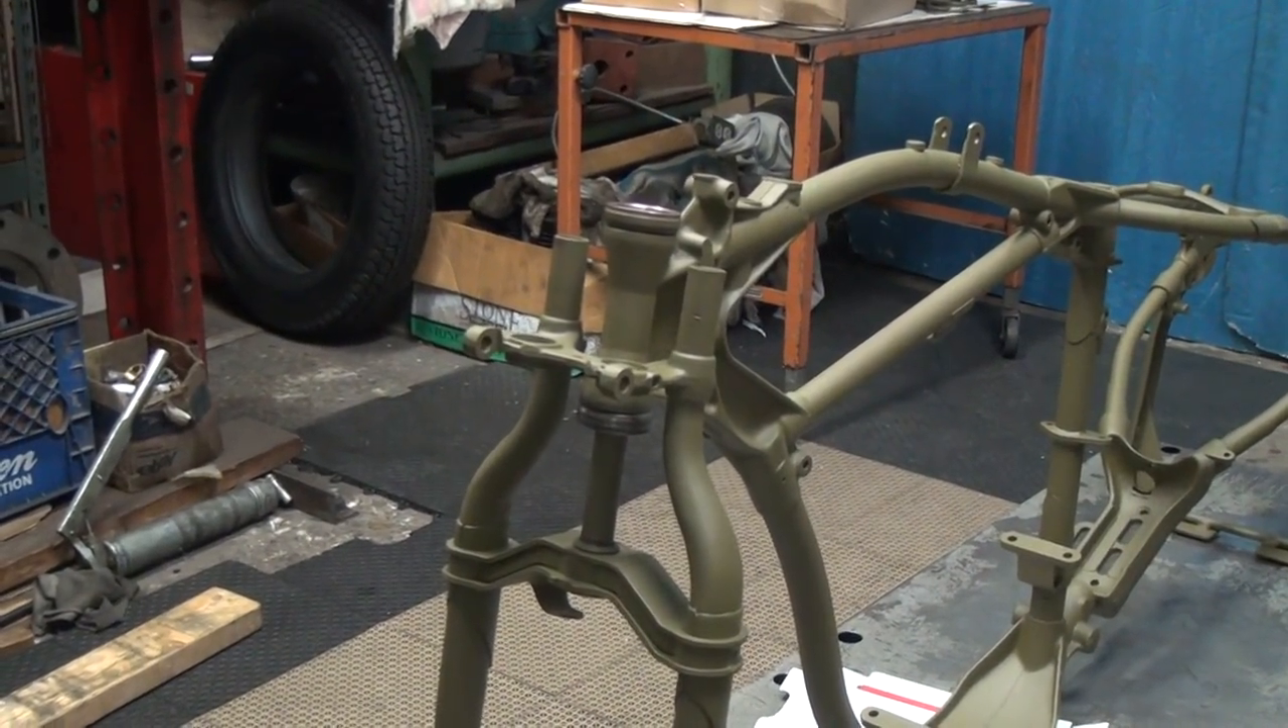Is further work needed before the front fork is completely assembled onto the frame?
Yes.